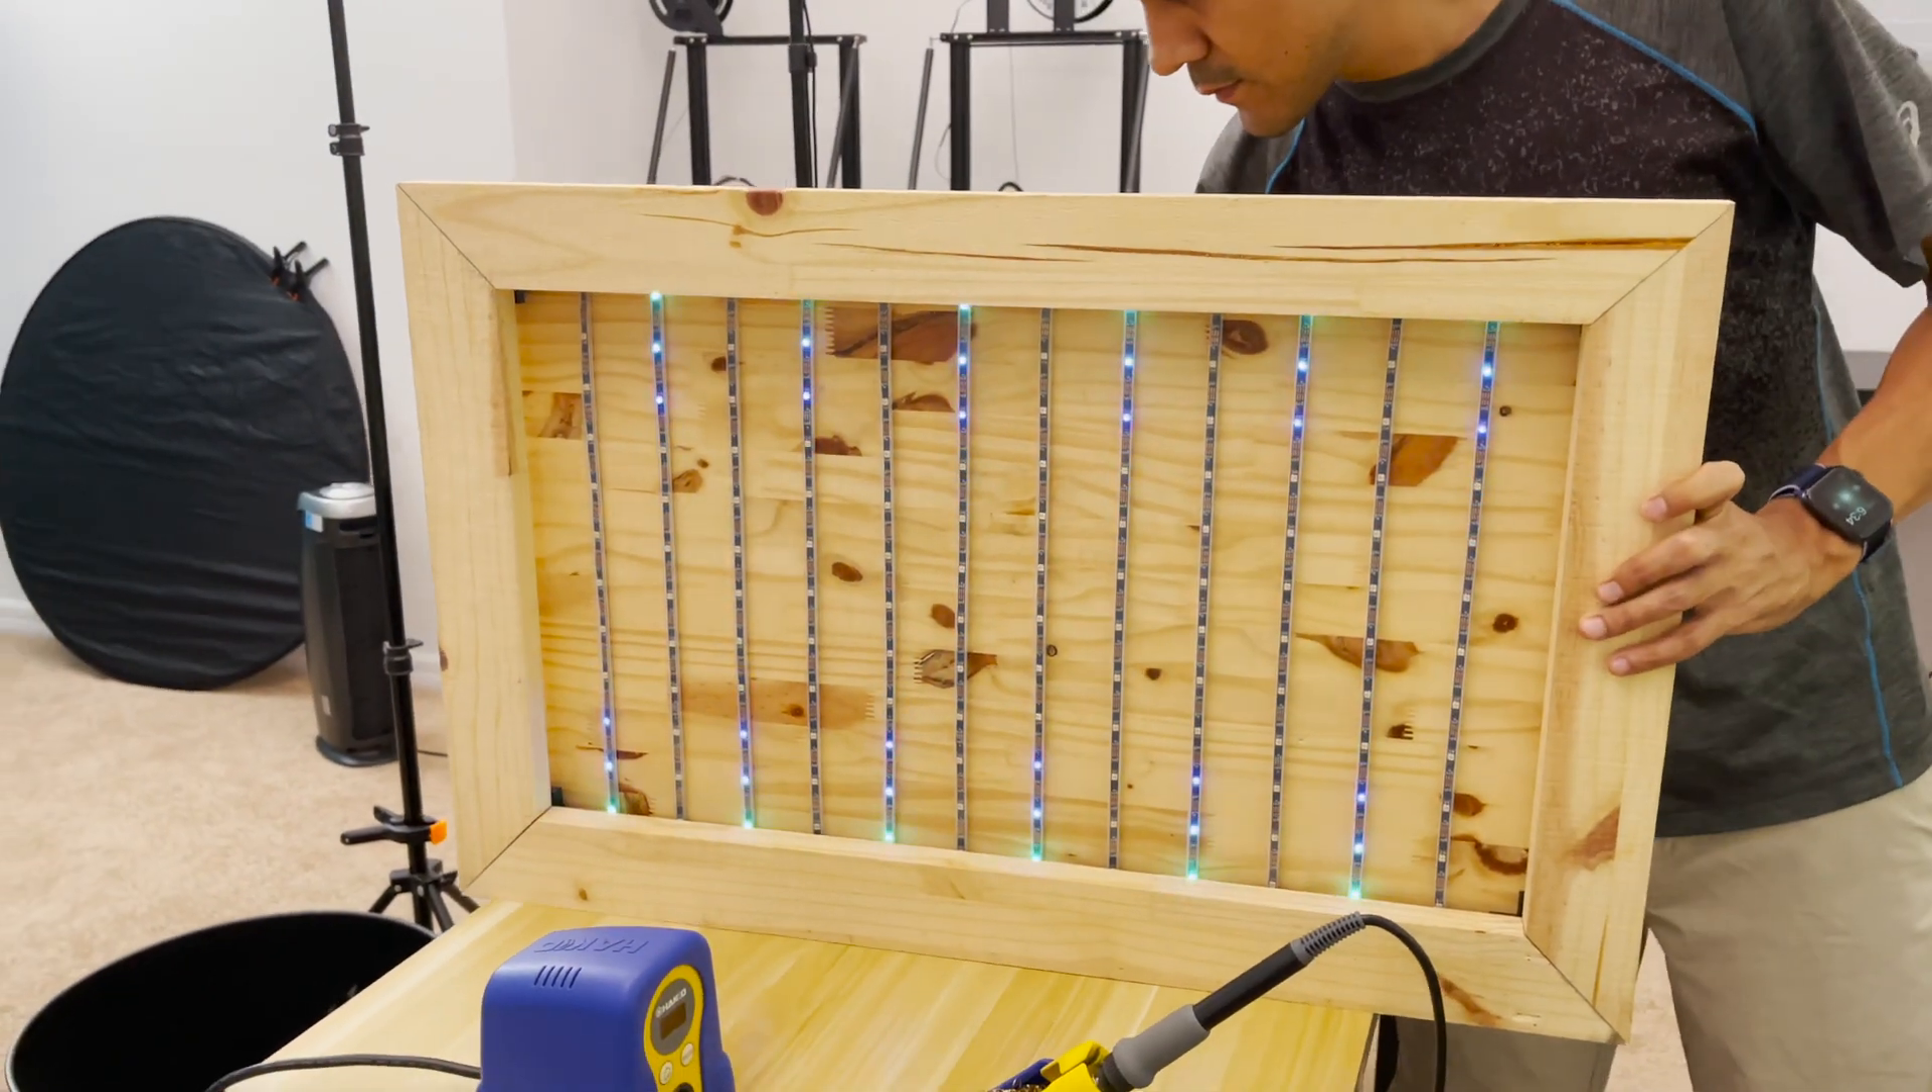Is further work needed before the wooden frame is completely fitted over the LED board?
No.